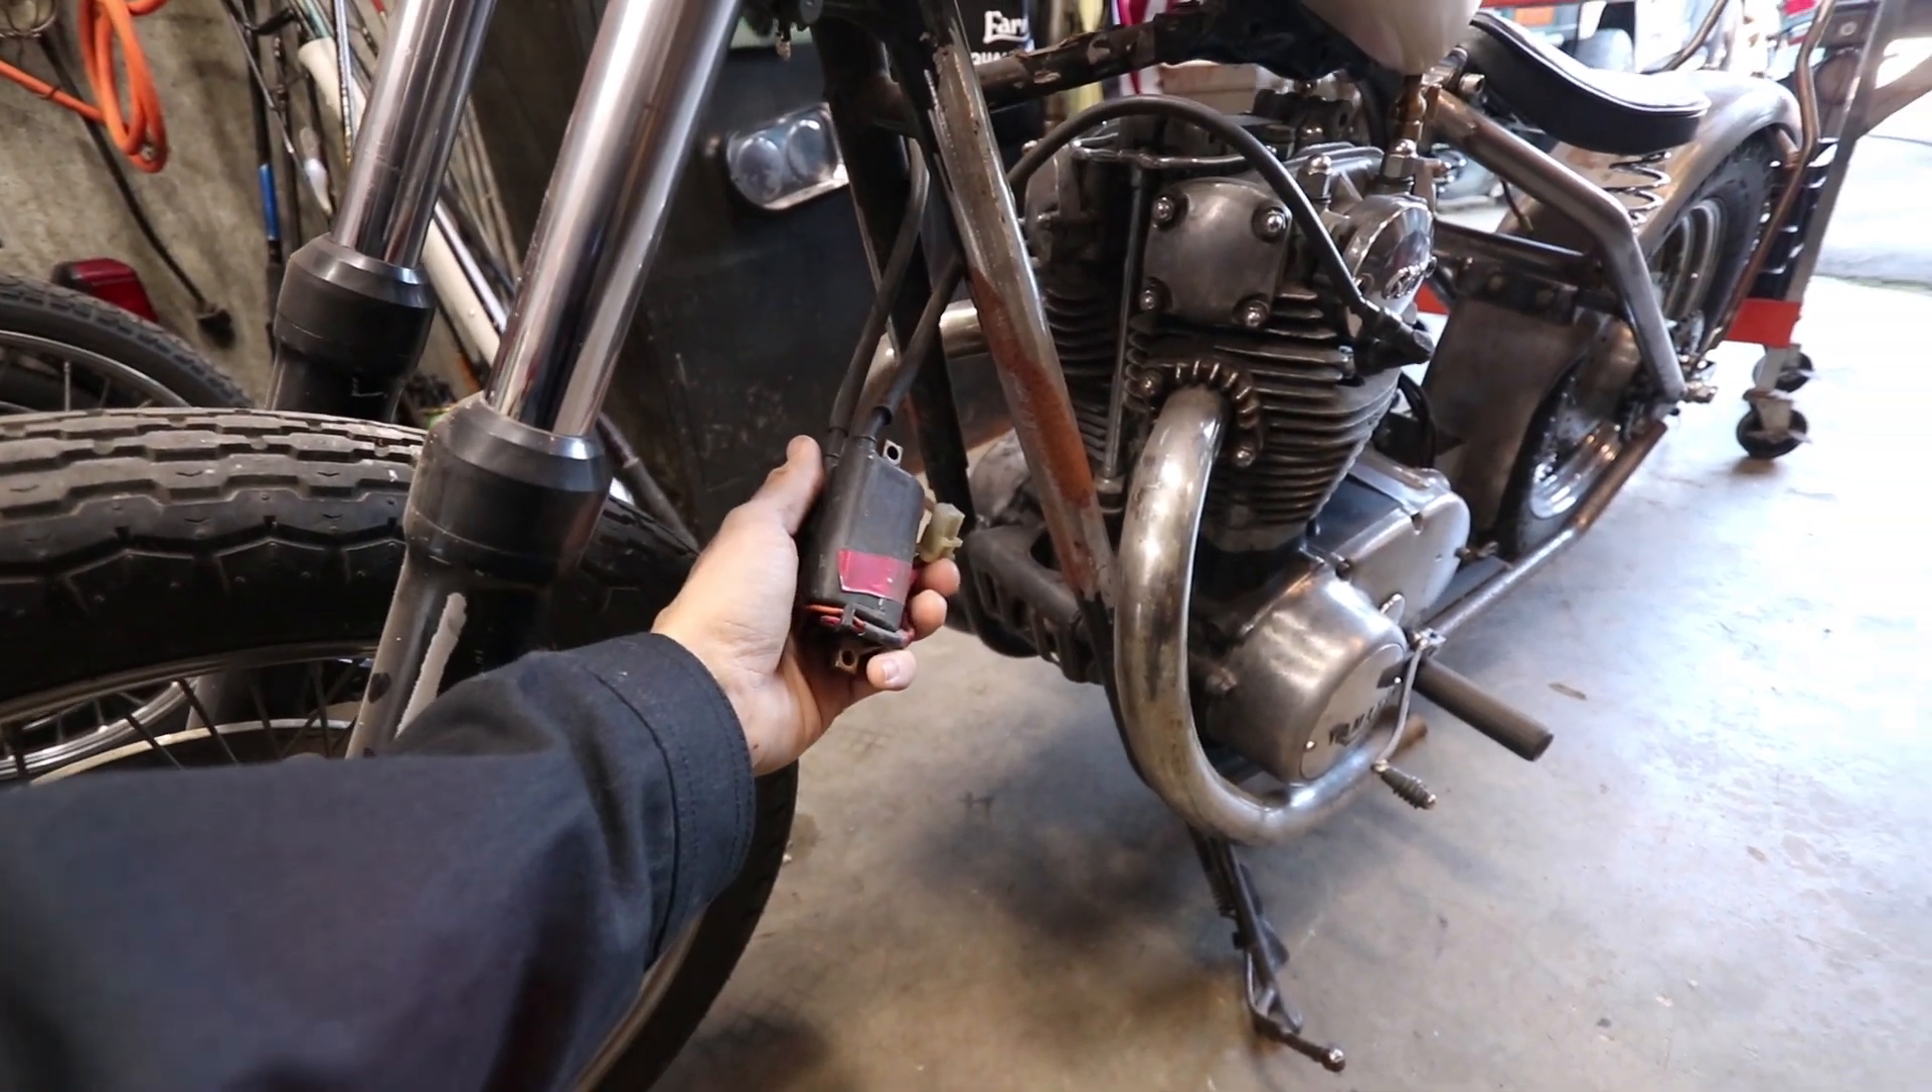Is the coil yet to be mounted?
Yes.